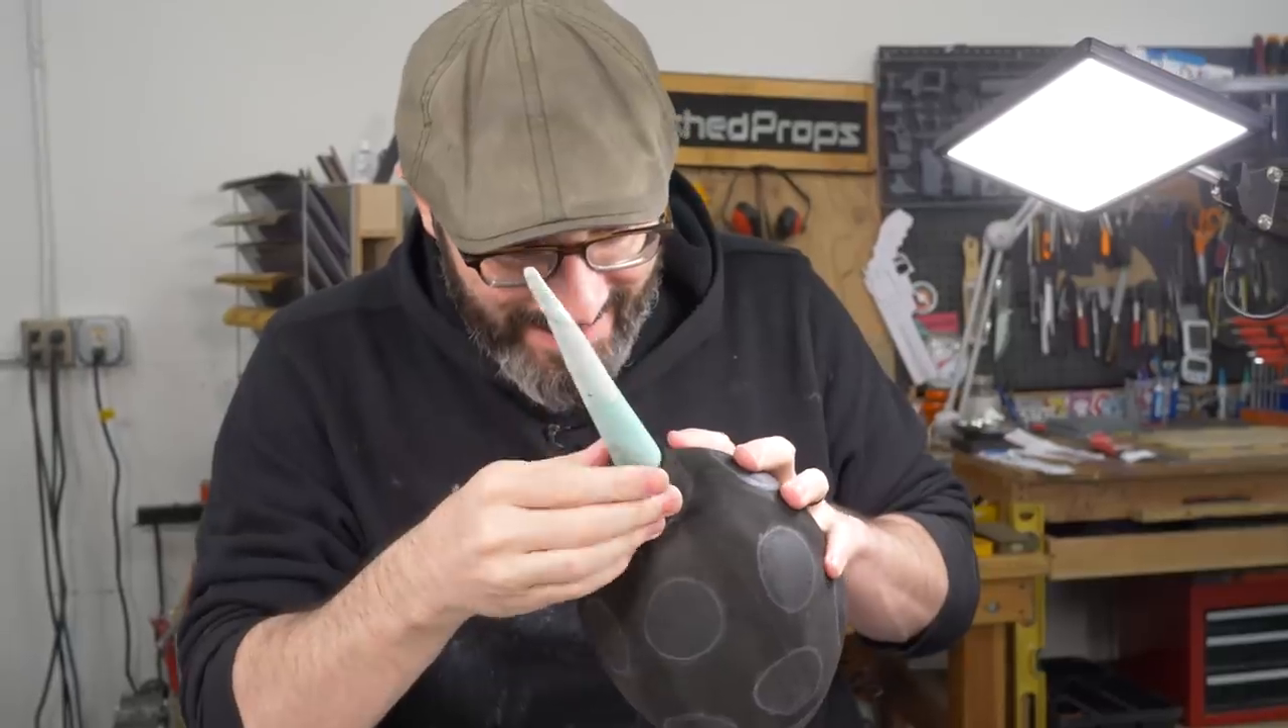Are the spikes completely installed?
No.